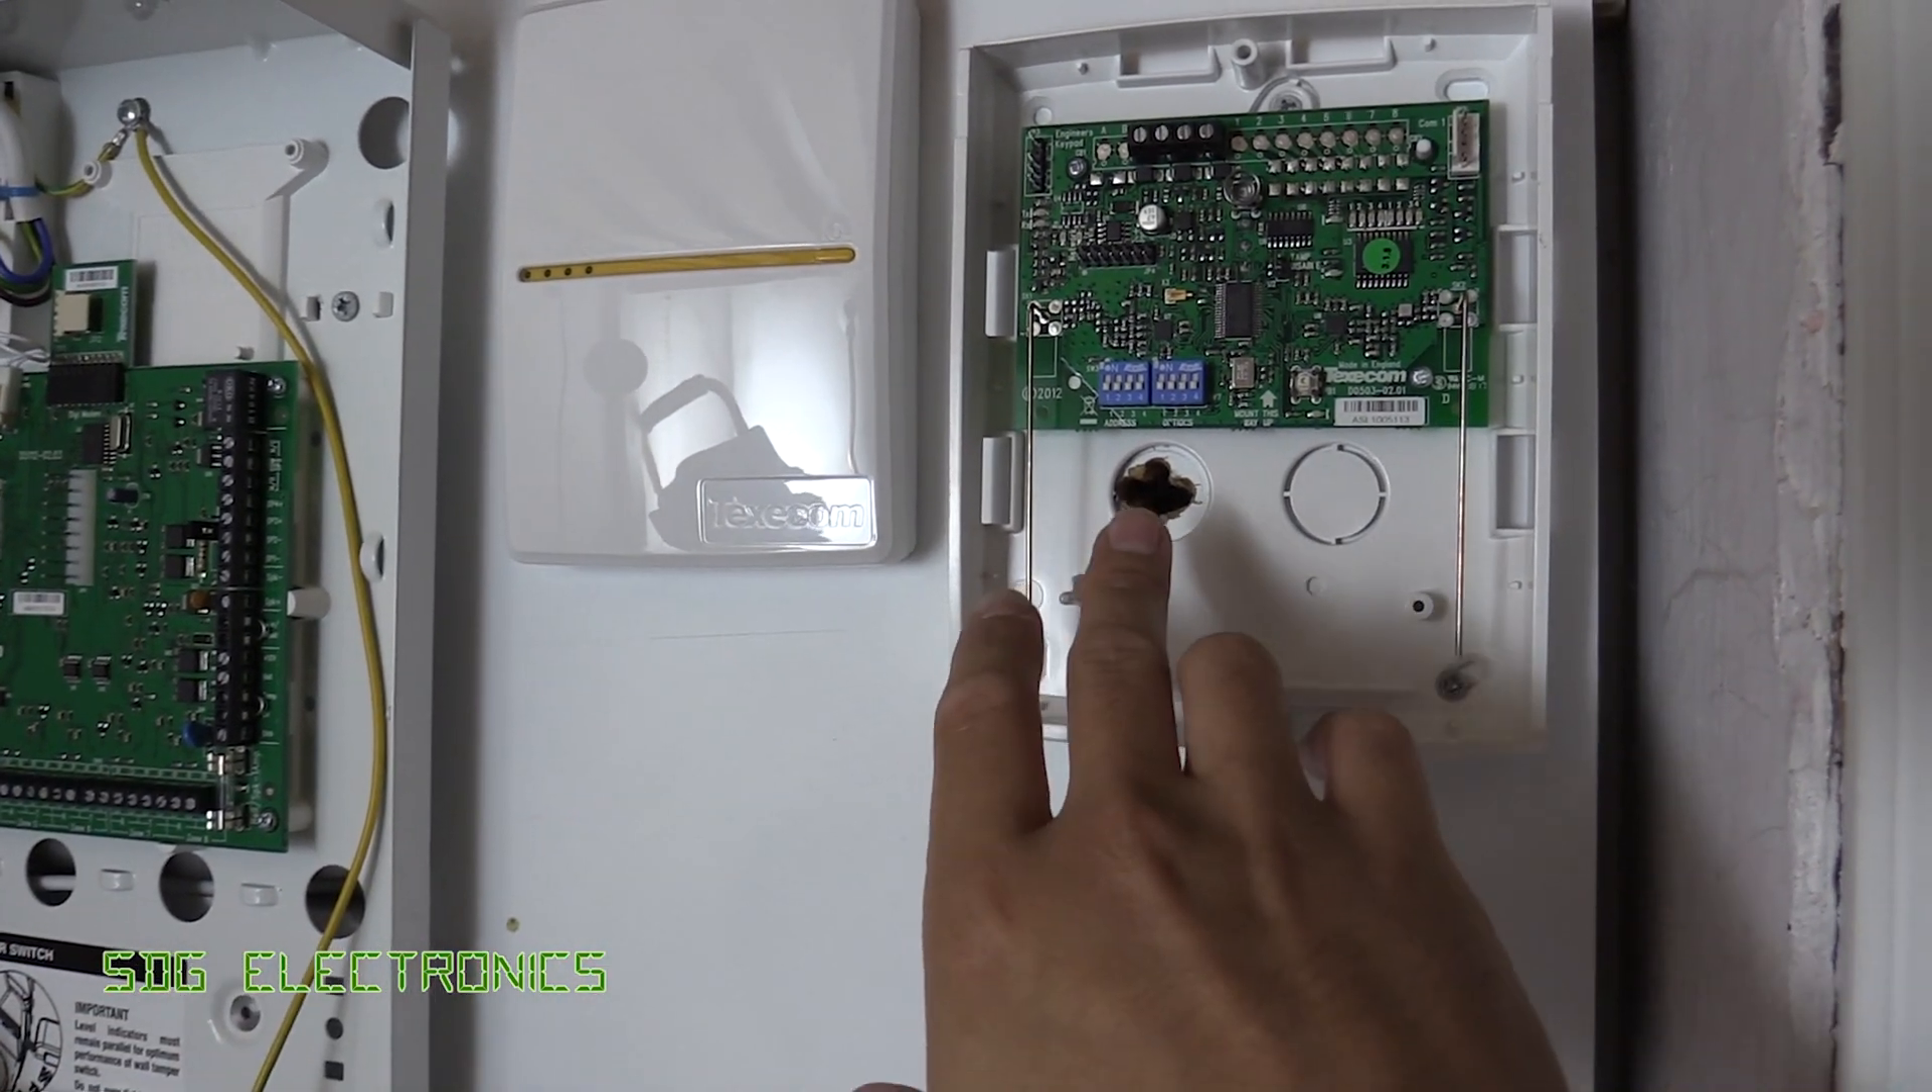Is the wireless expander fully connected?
No.